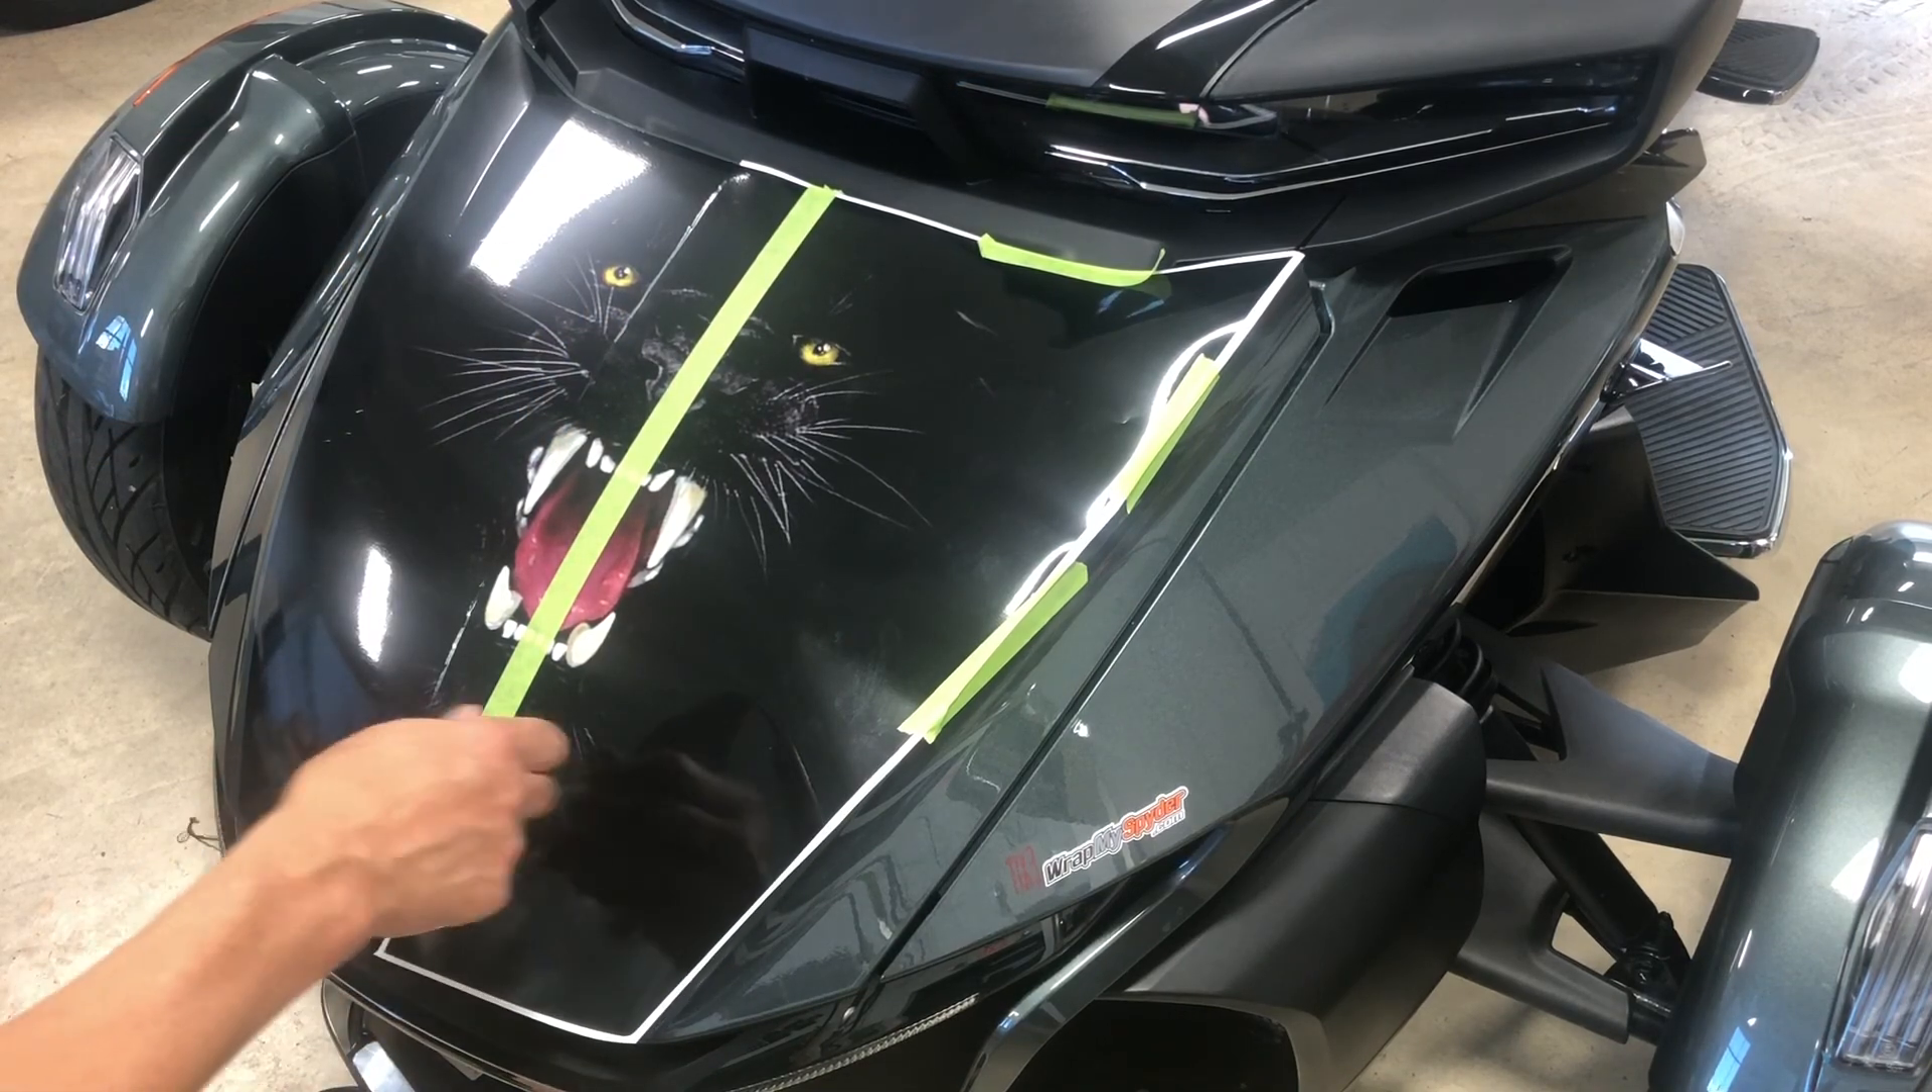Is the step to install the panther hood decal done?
No.